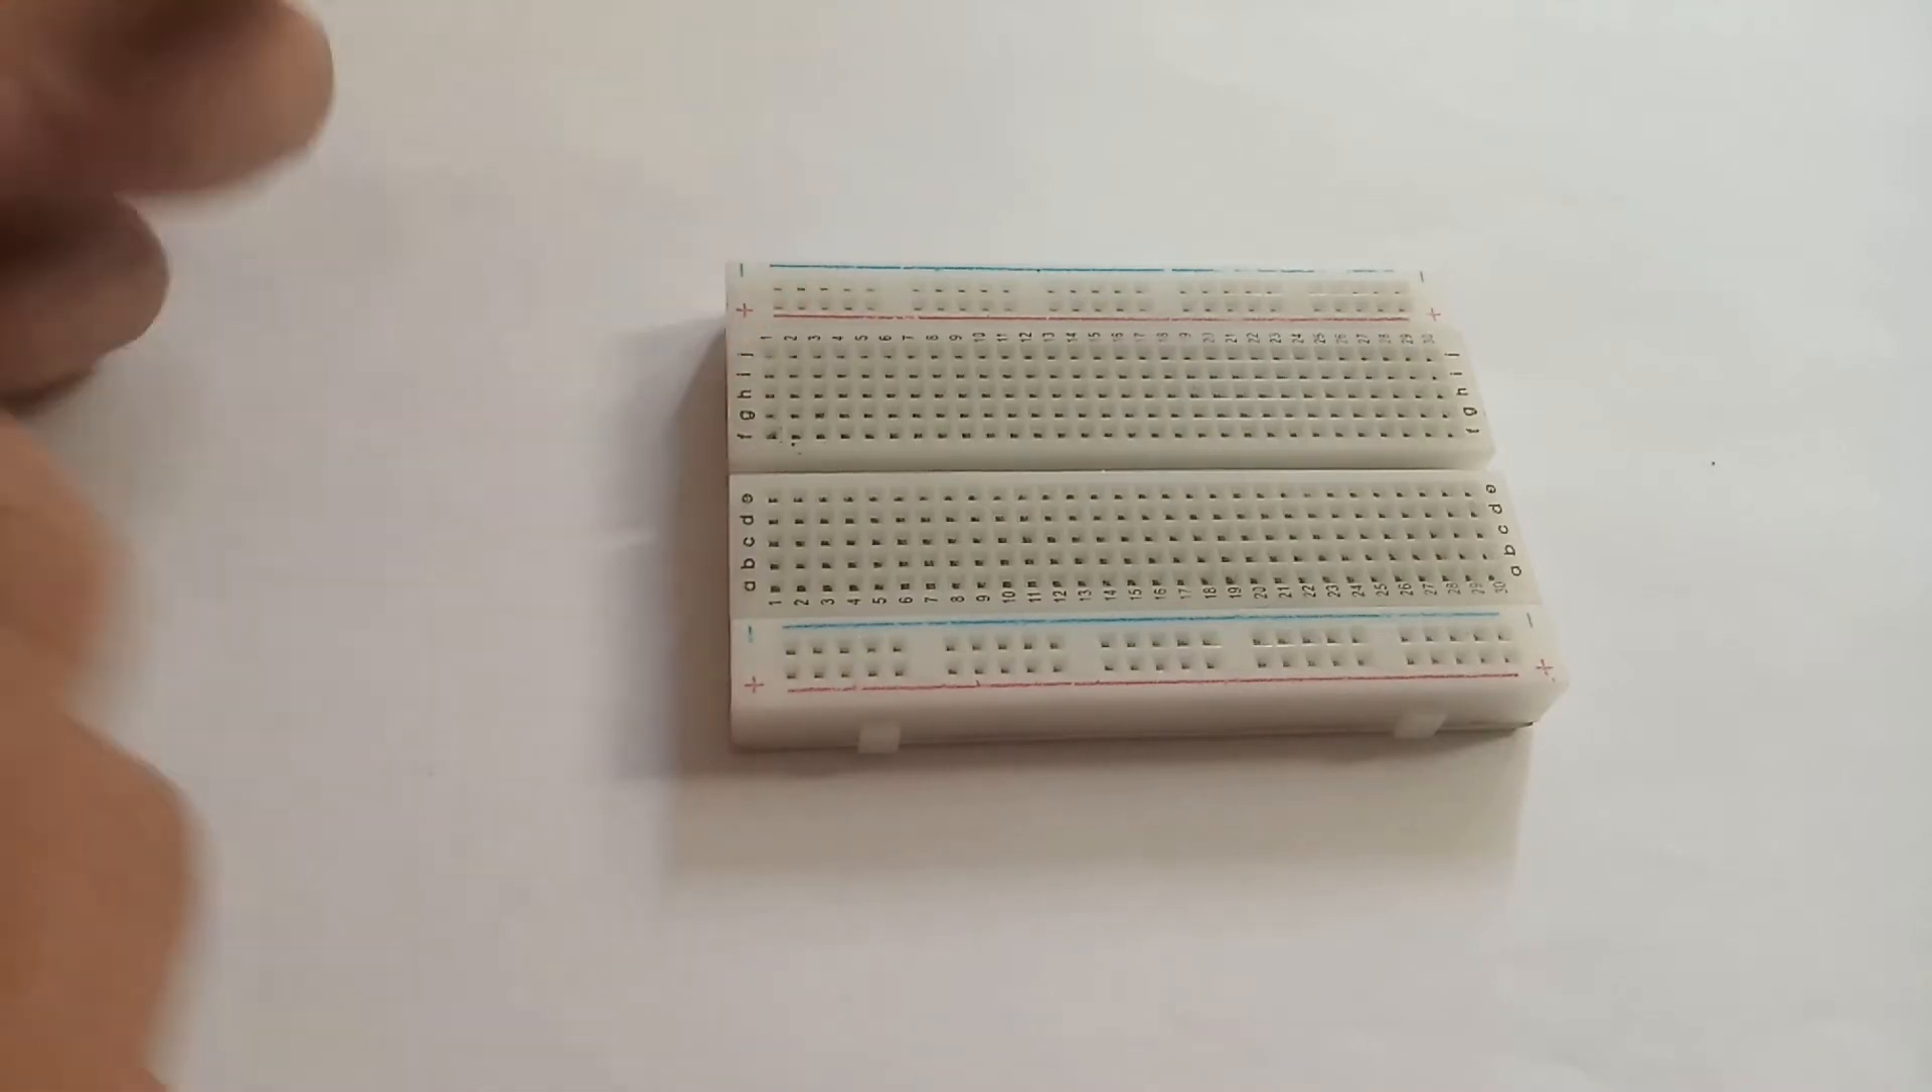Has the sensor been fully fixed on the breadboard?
No.